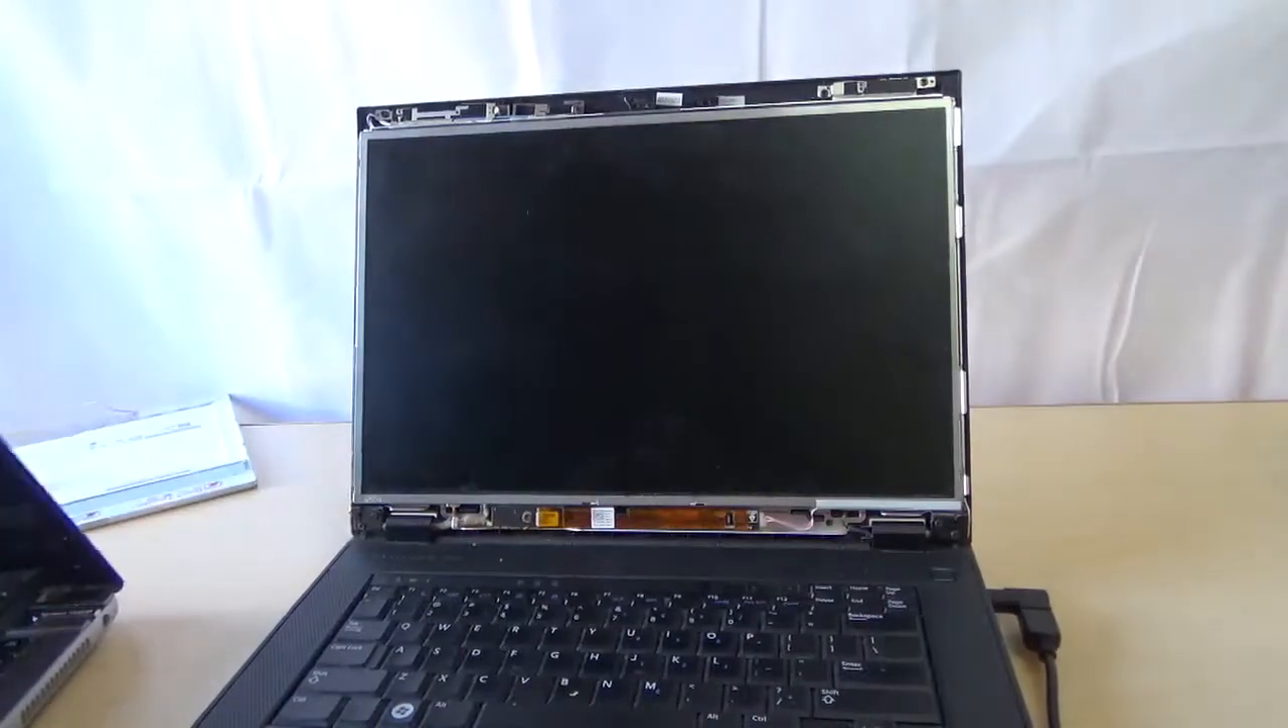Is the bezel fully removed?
Yes.